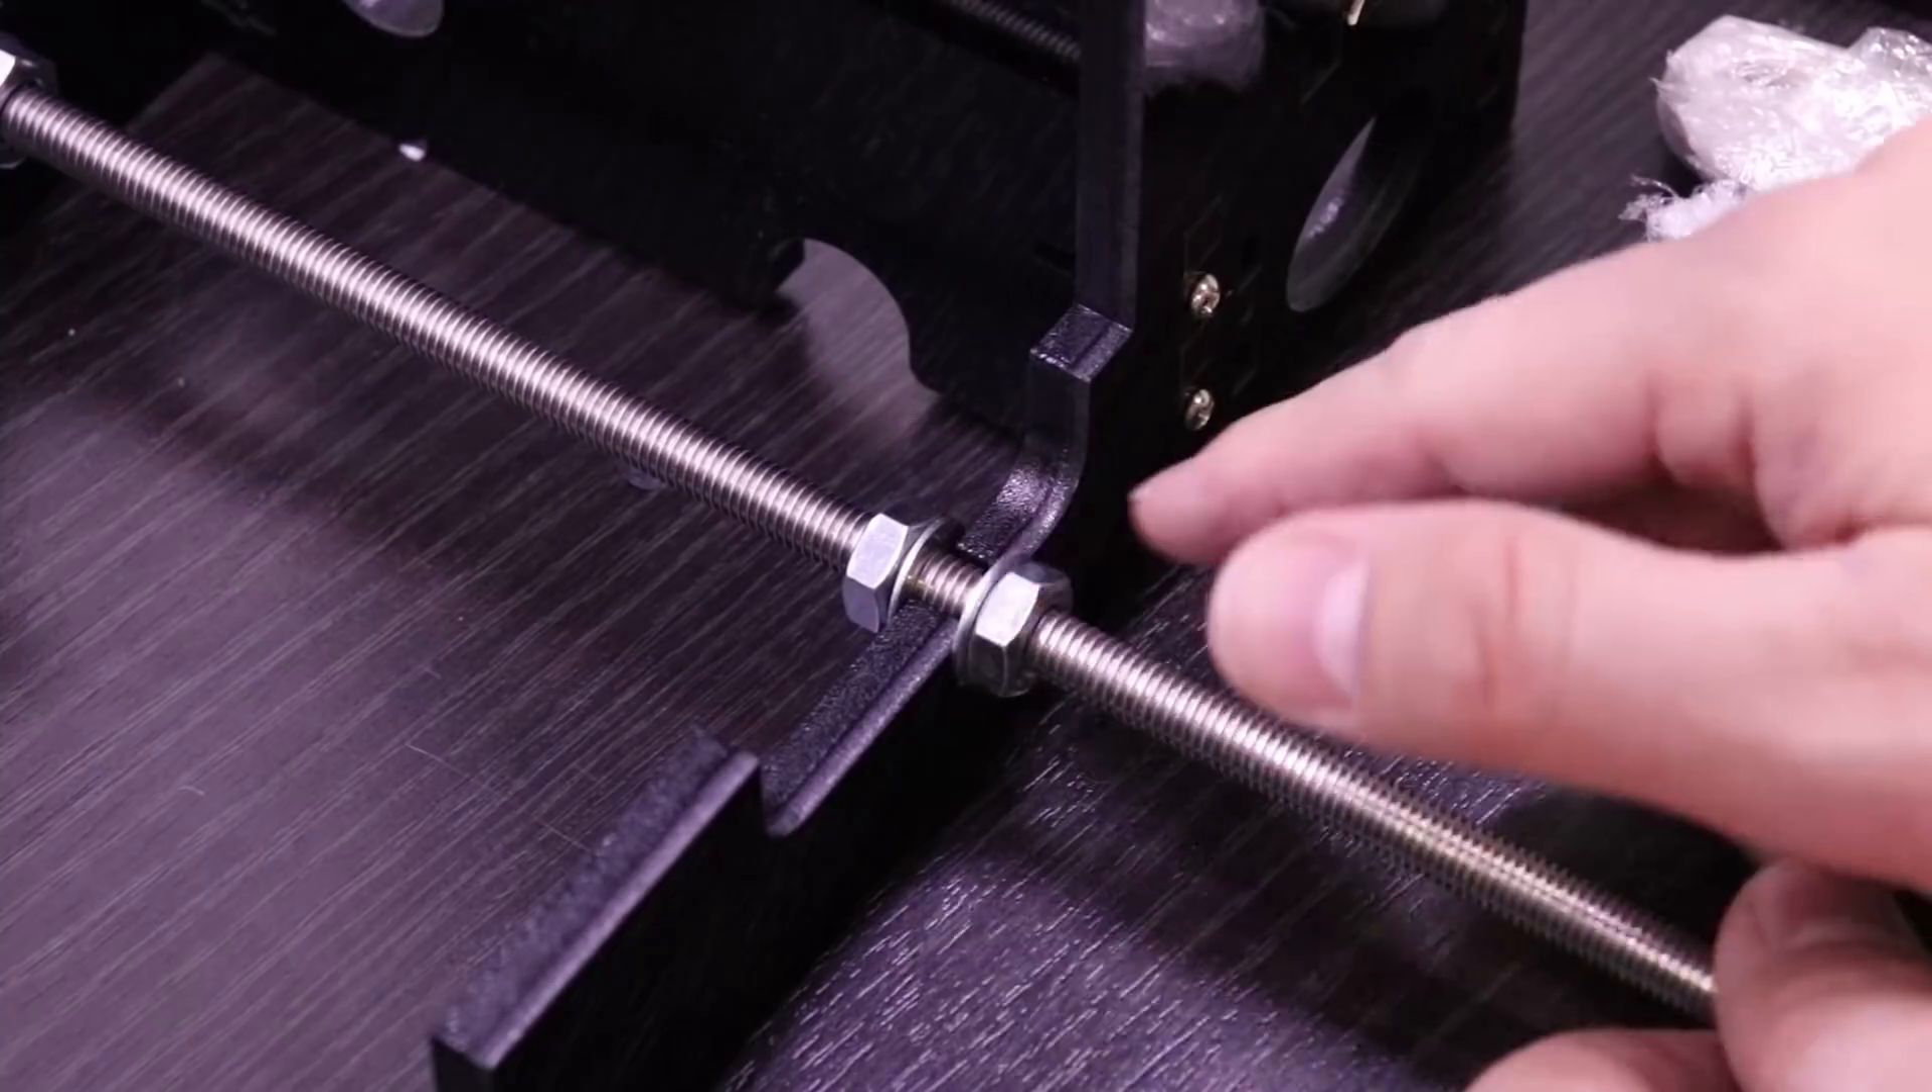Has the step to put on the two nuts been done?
Yes.